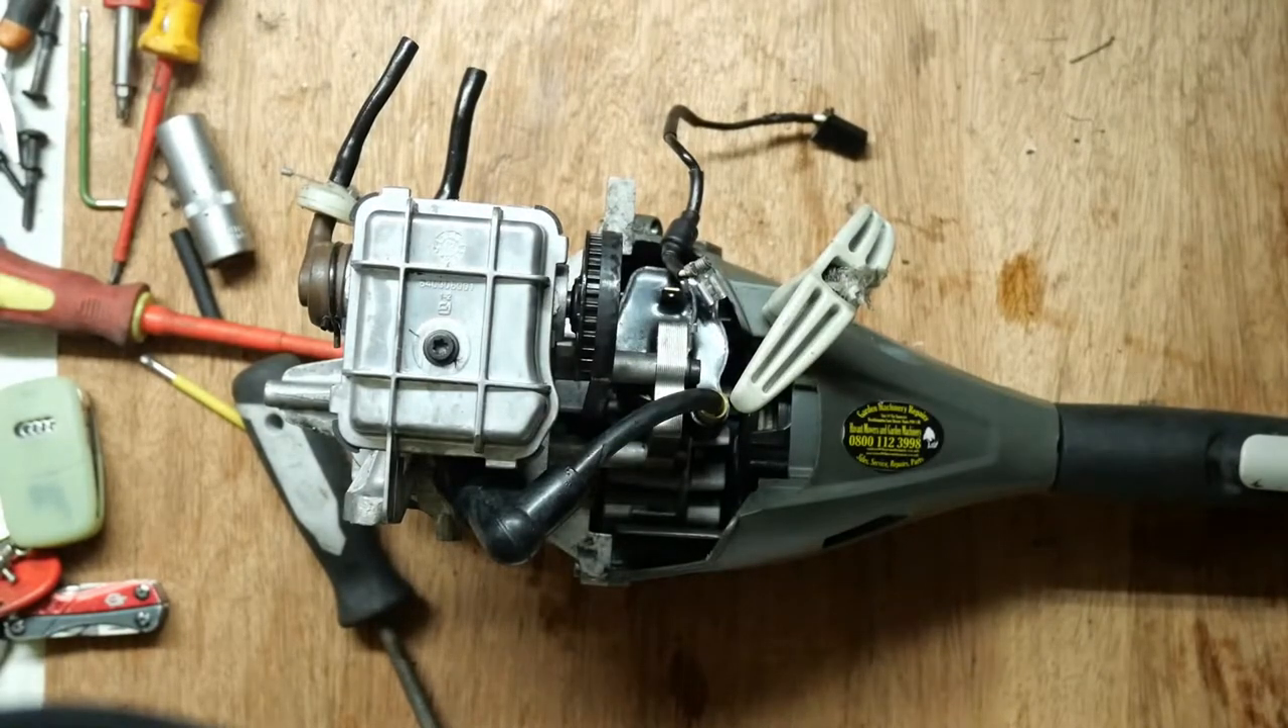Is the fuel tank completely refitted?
No.